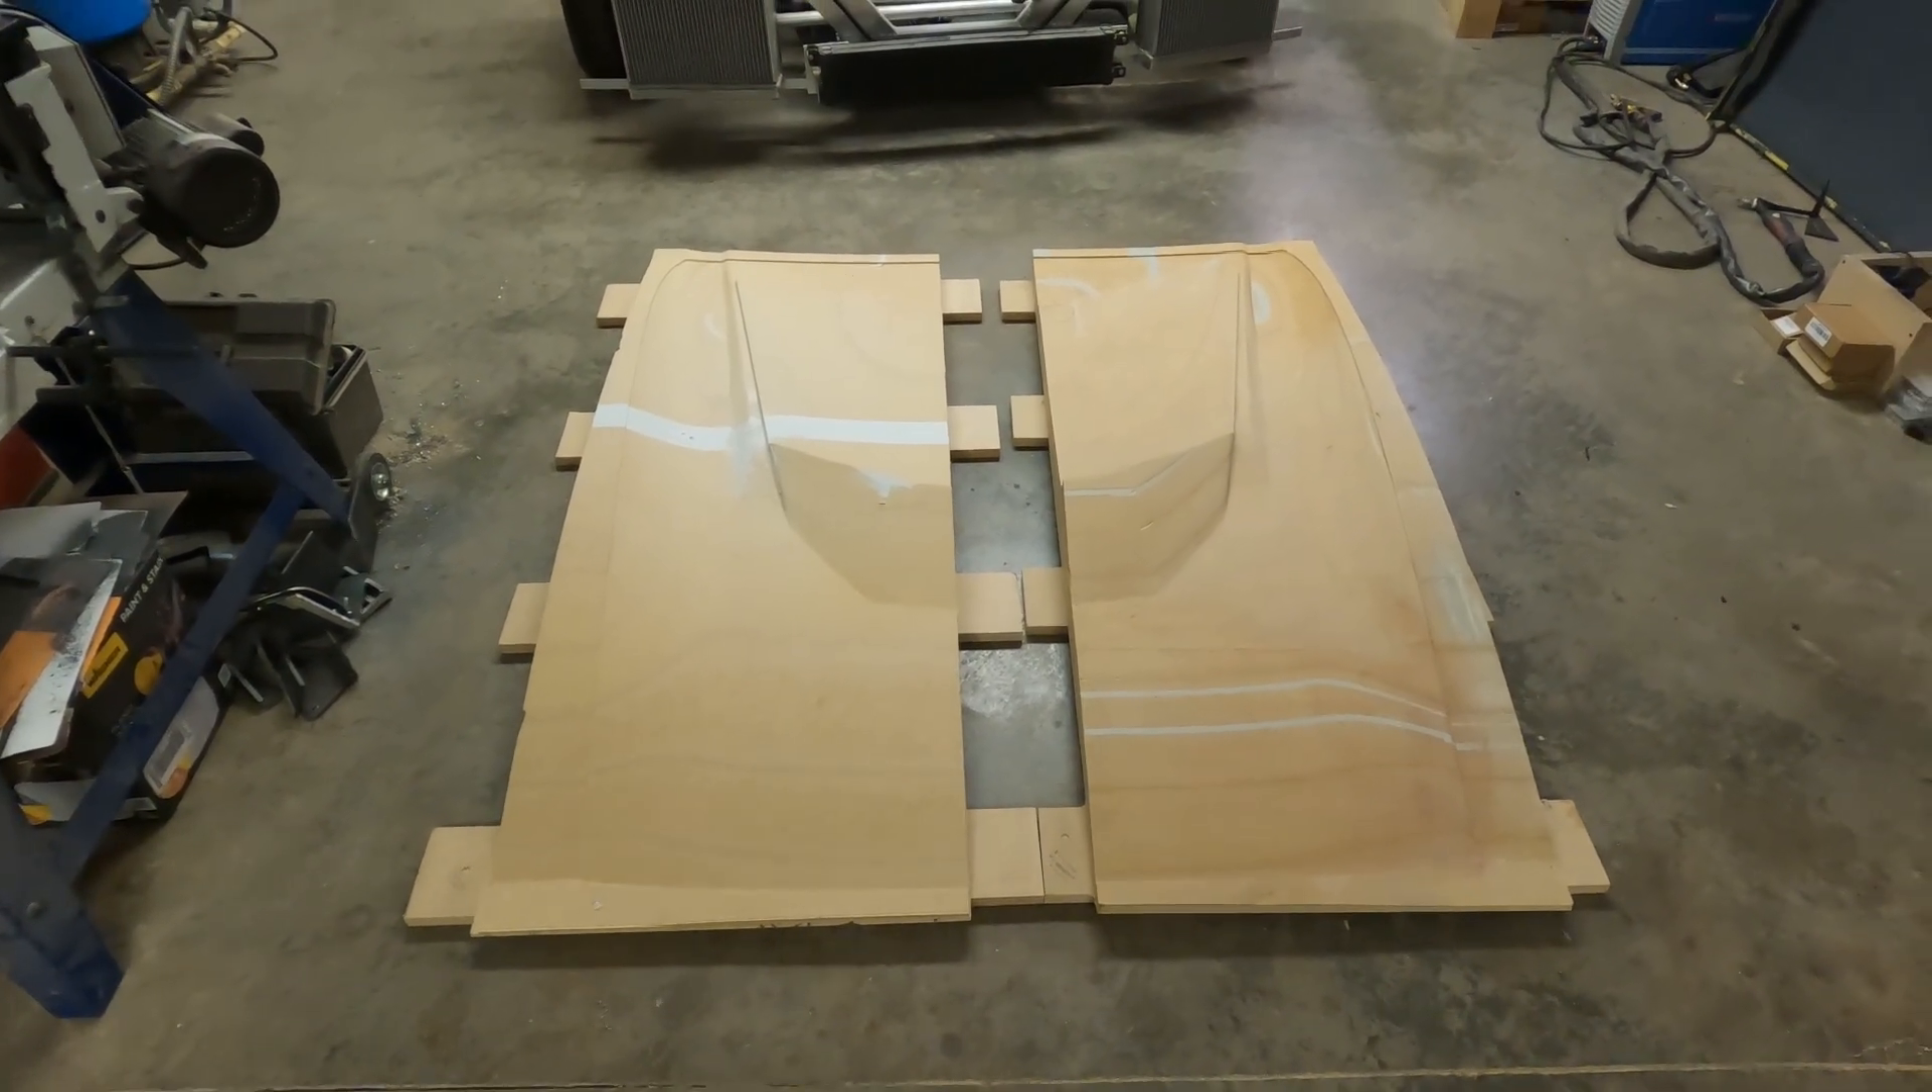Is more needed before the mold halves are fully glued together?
Yes.